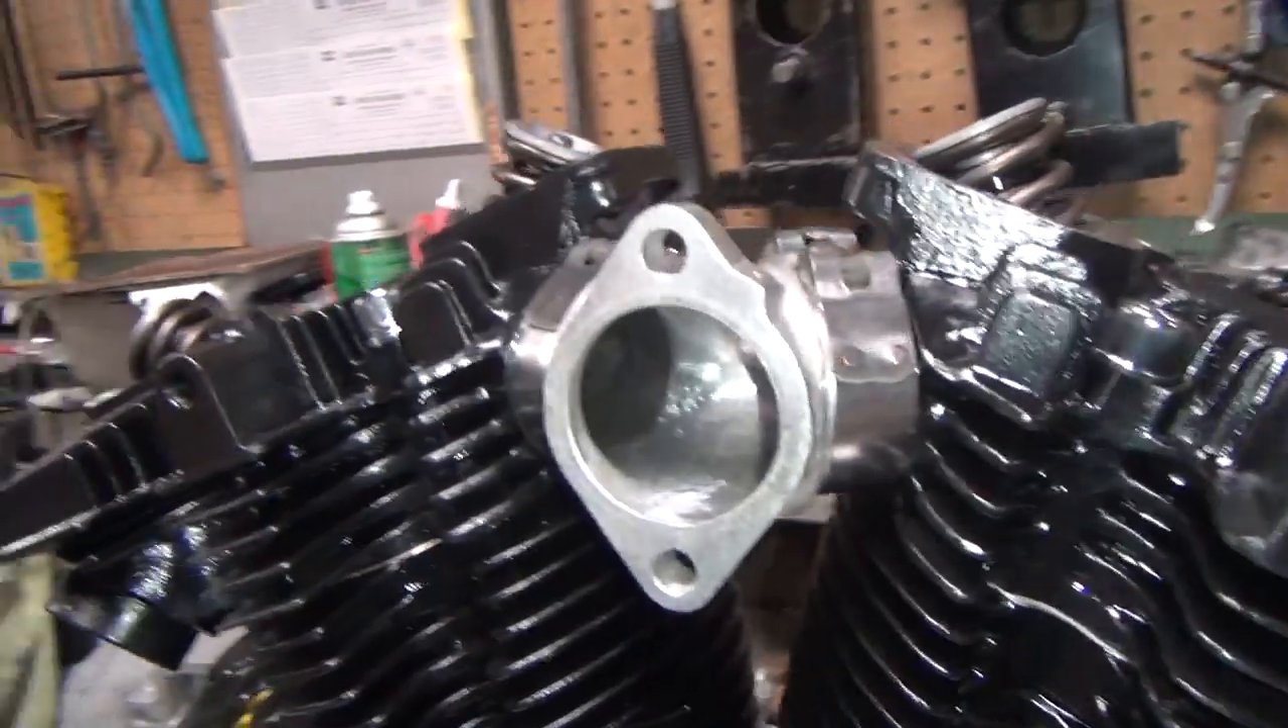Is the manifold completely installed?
Yes.